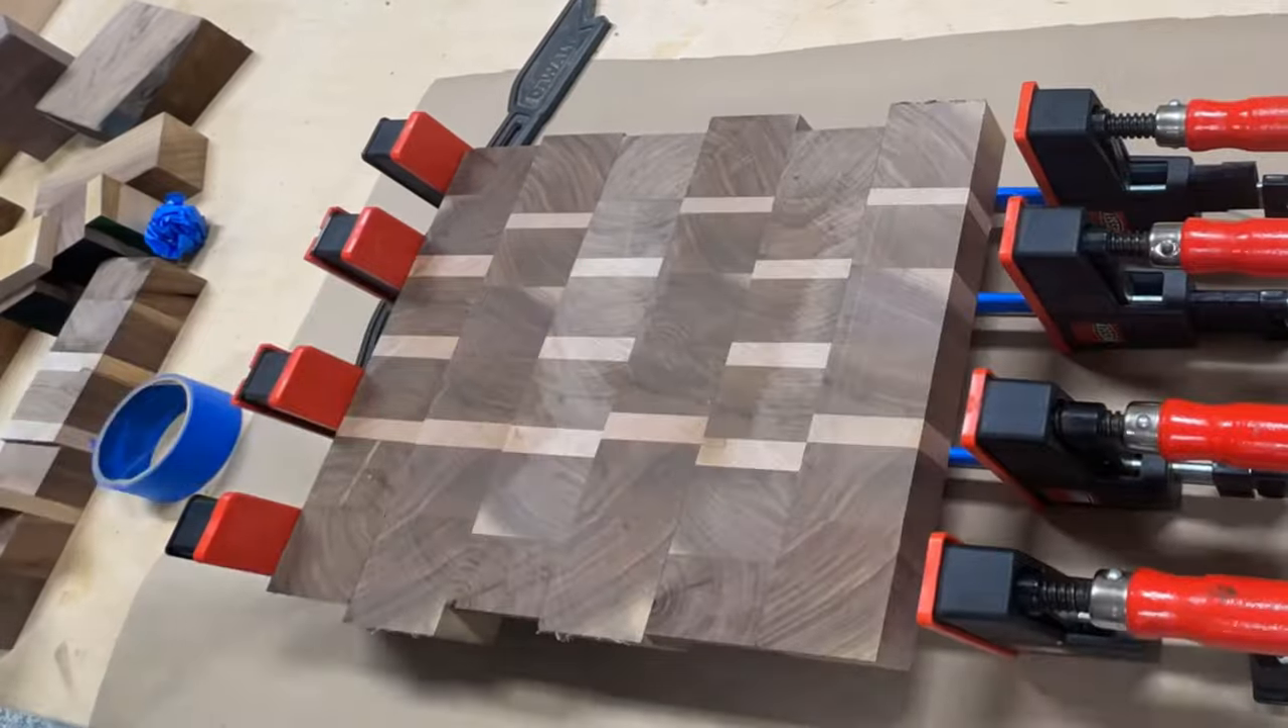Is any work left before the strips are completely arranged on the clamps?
No.